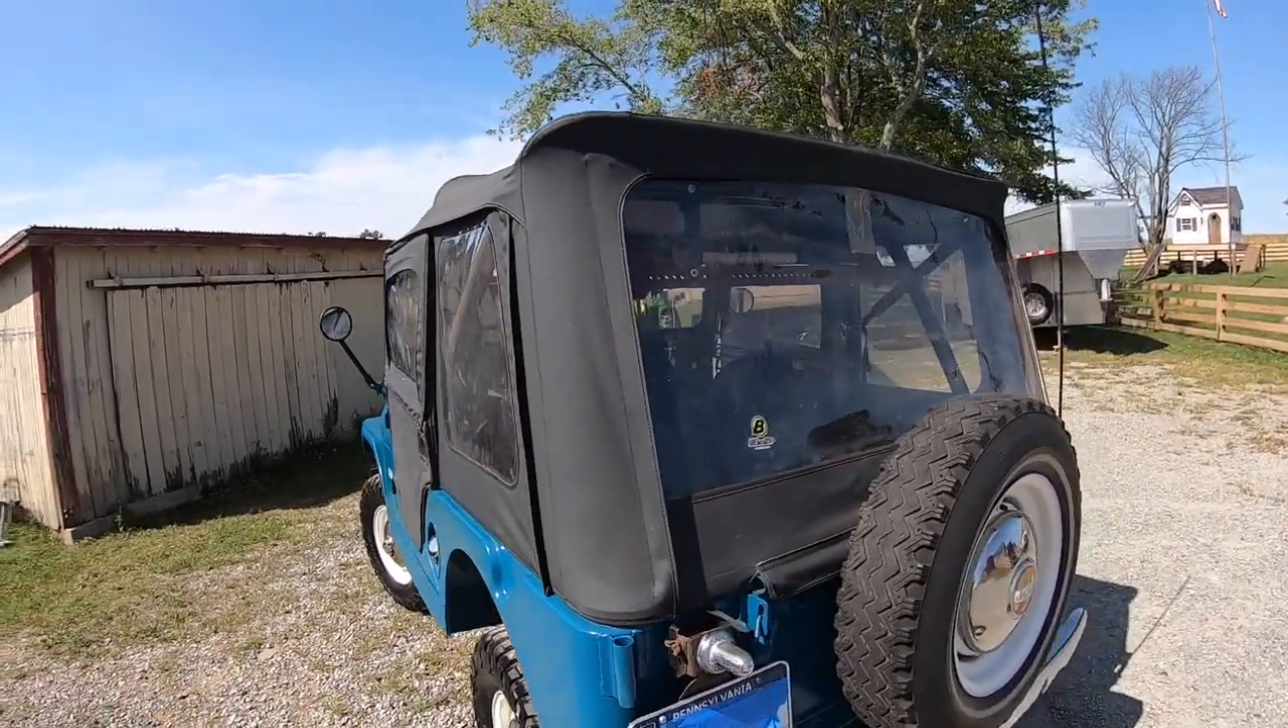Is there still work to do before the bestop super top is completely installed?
No.